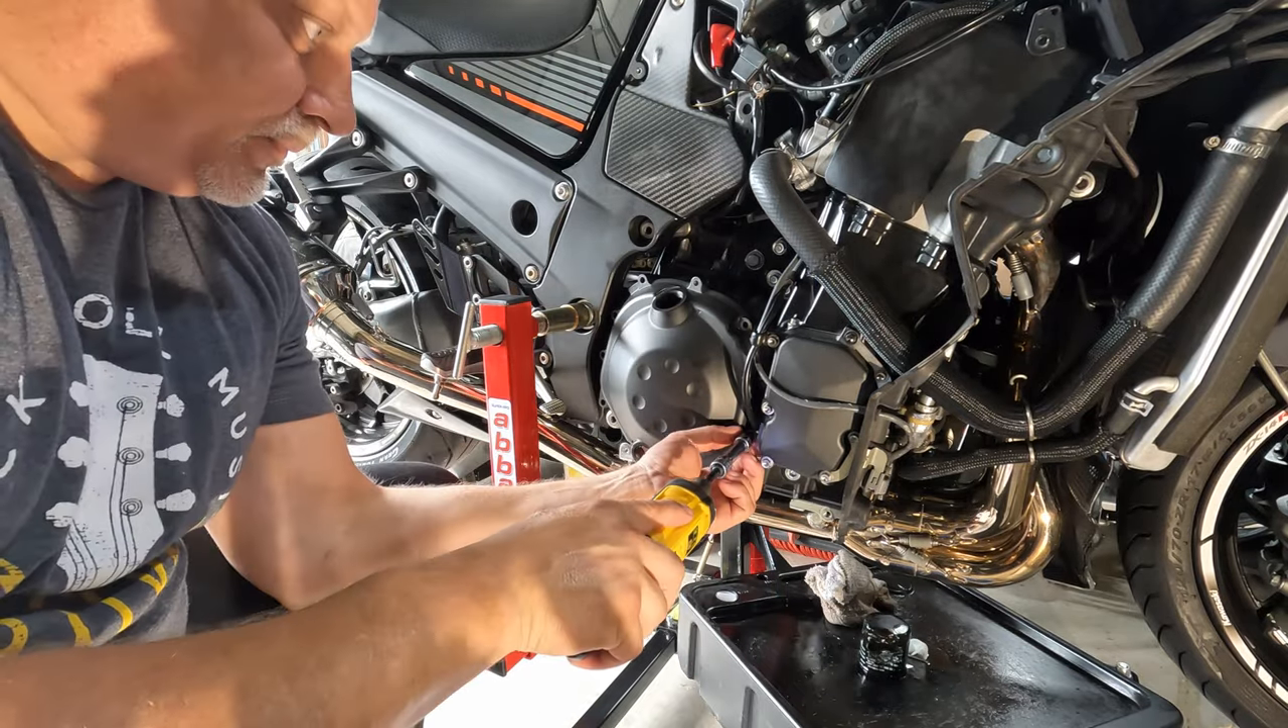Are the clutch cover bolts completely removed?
No.